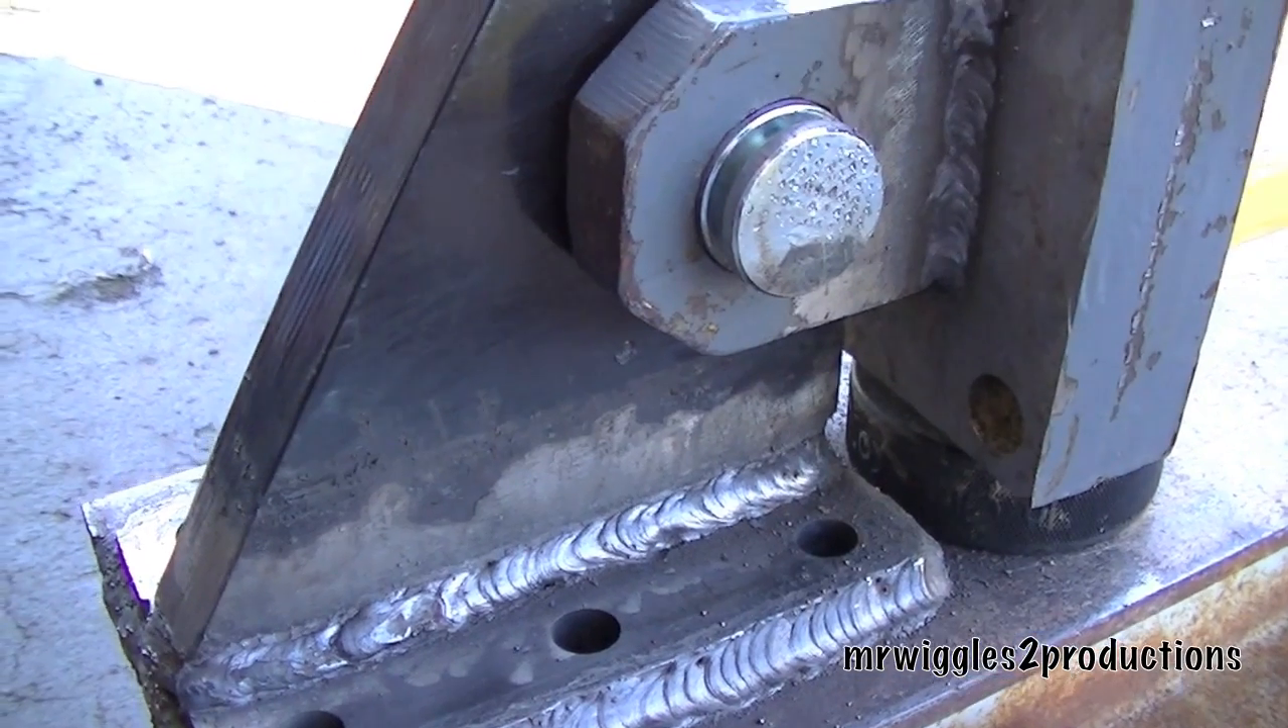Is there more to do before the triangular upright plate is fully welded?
No.